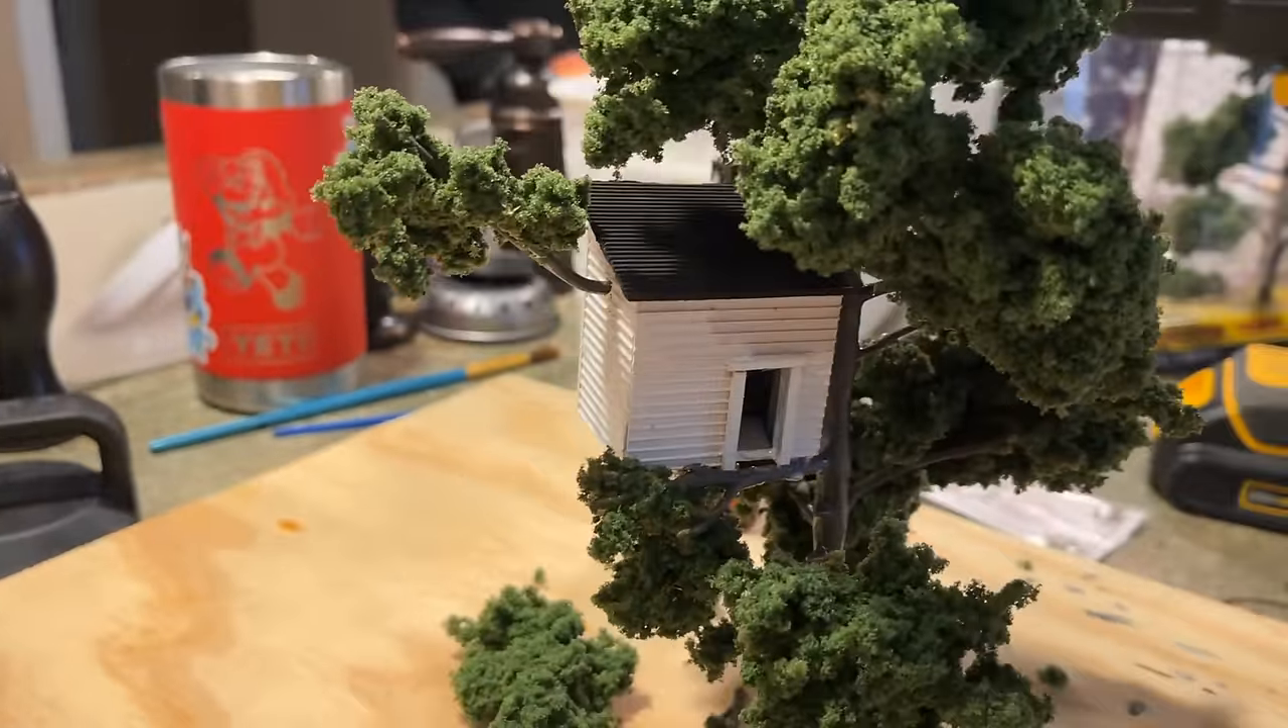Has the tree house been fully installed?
Yes.